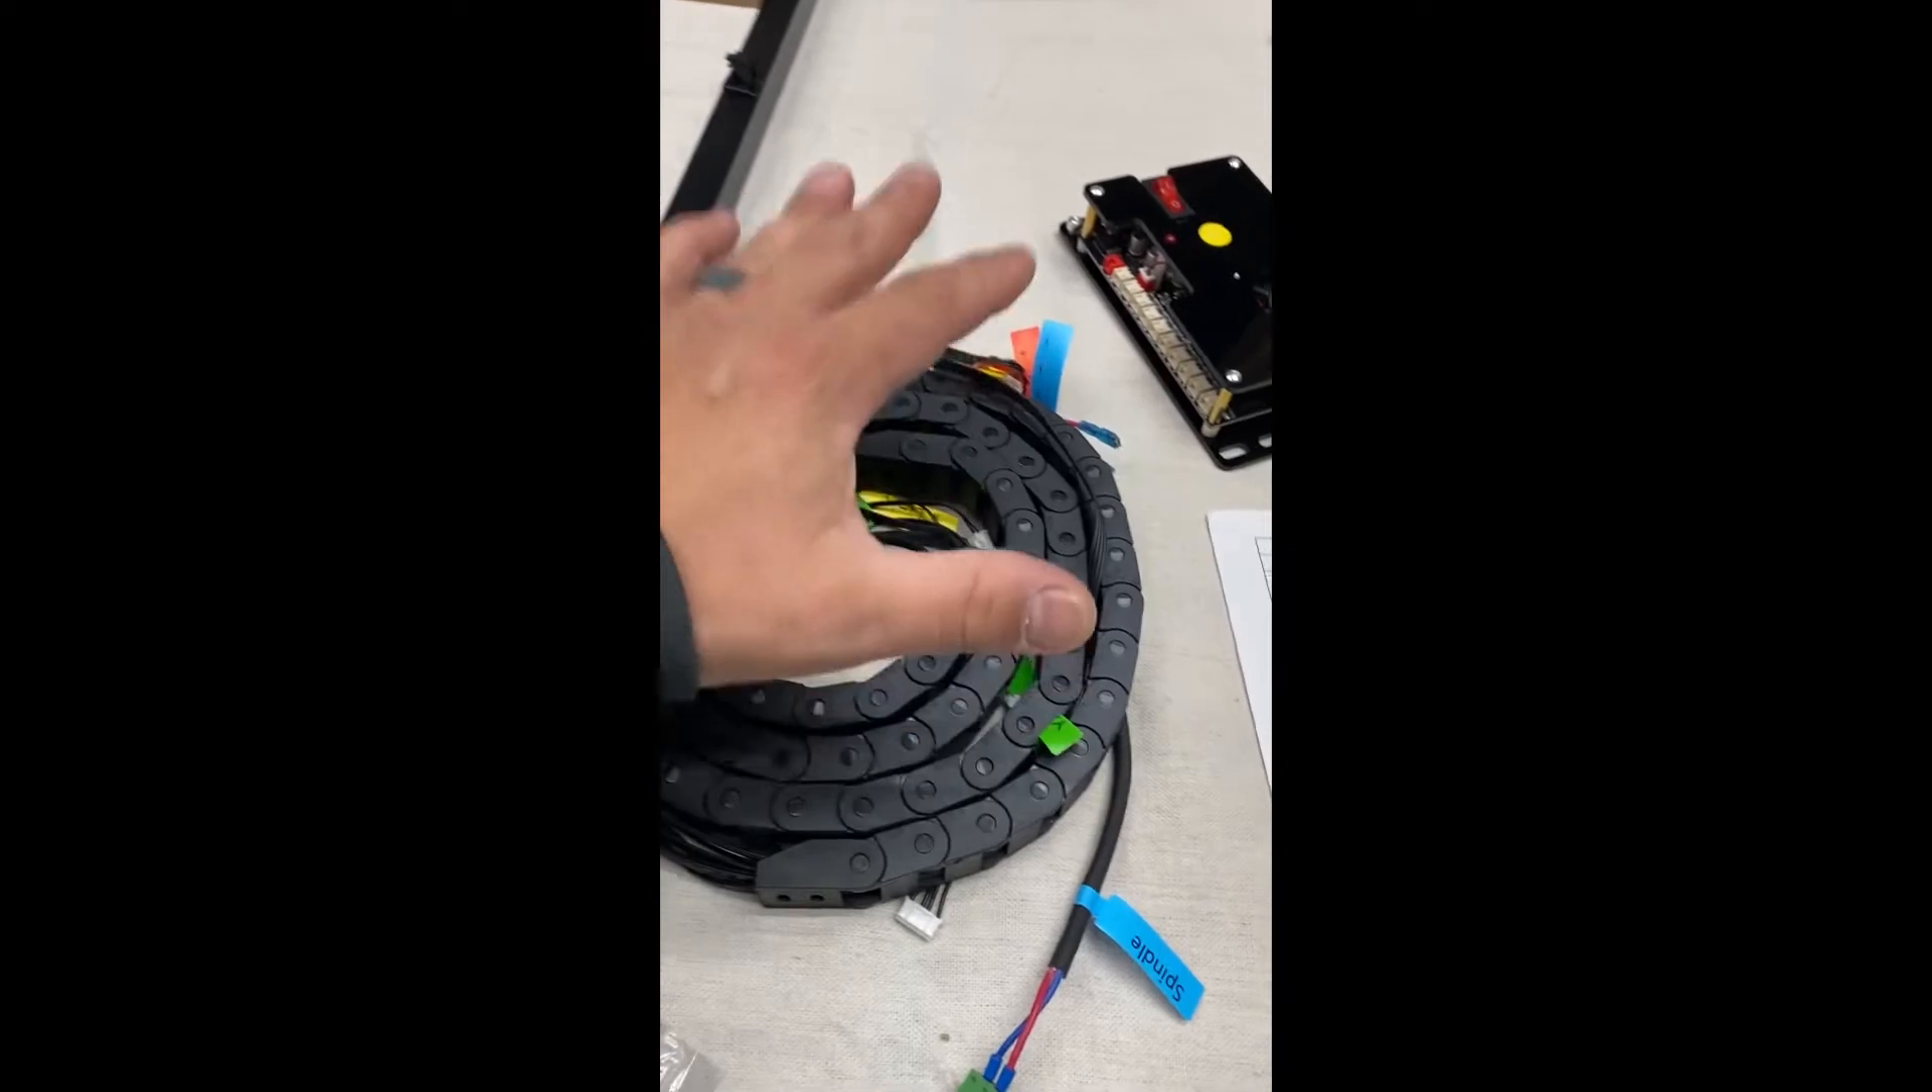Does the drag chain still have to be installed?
Yes.